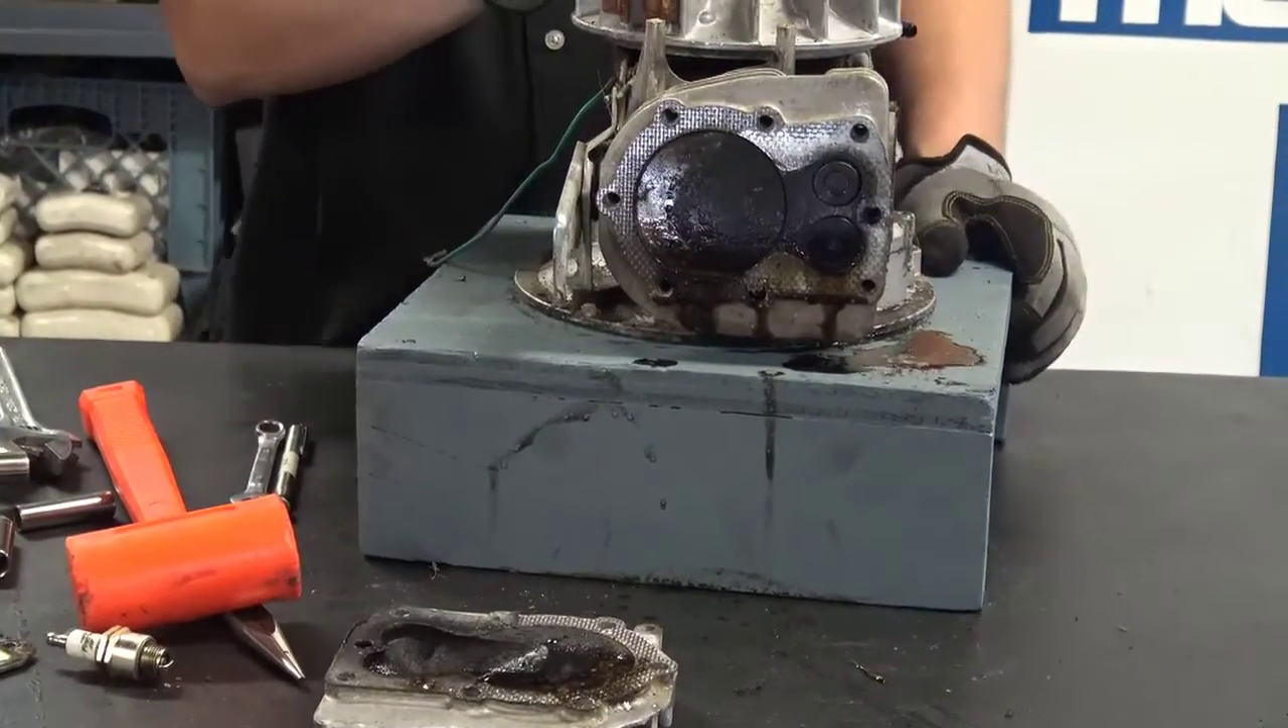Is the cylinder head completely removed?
Yes.